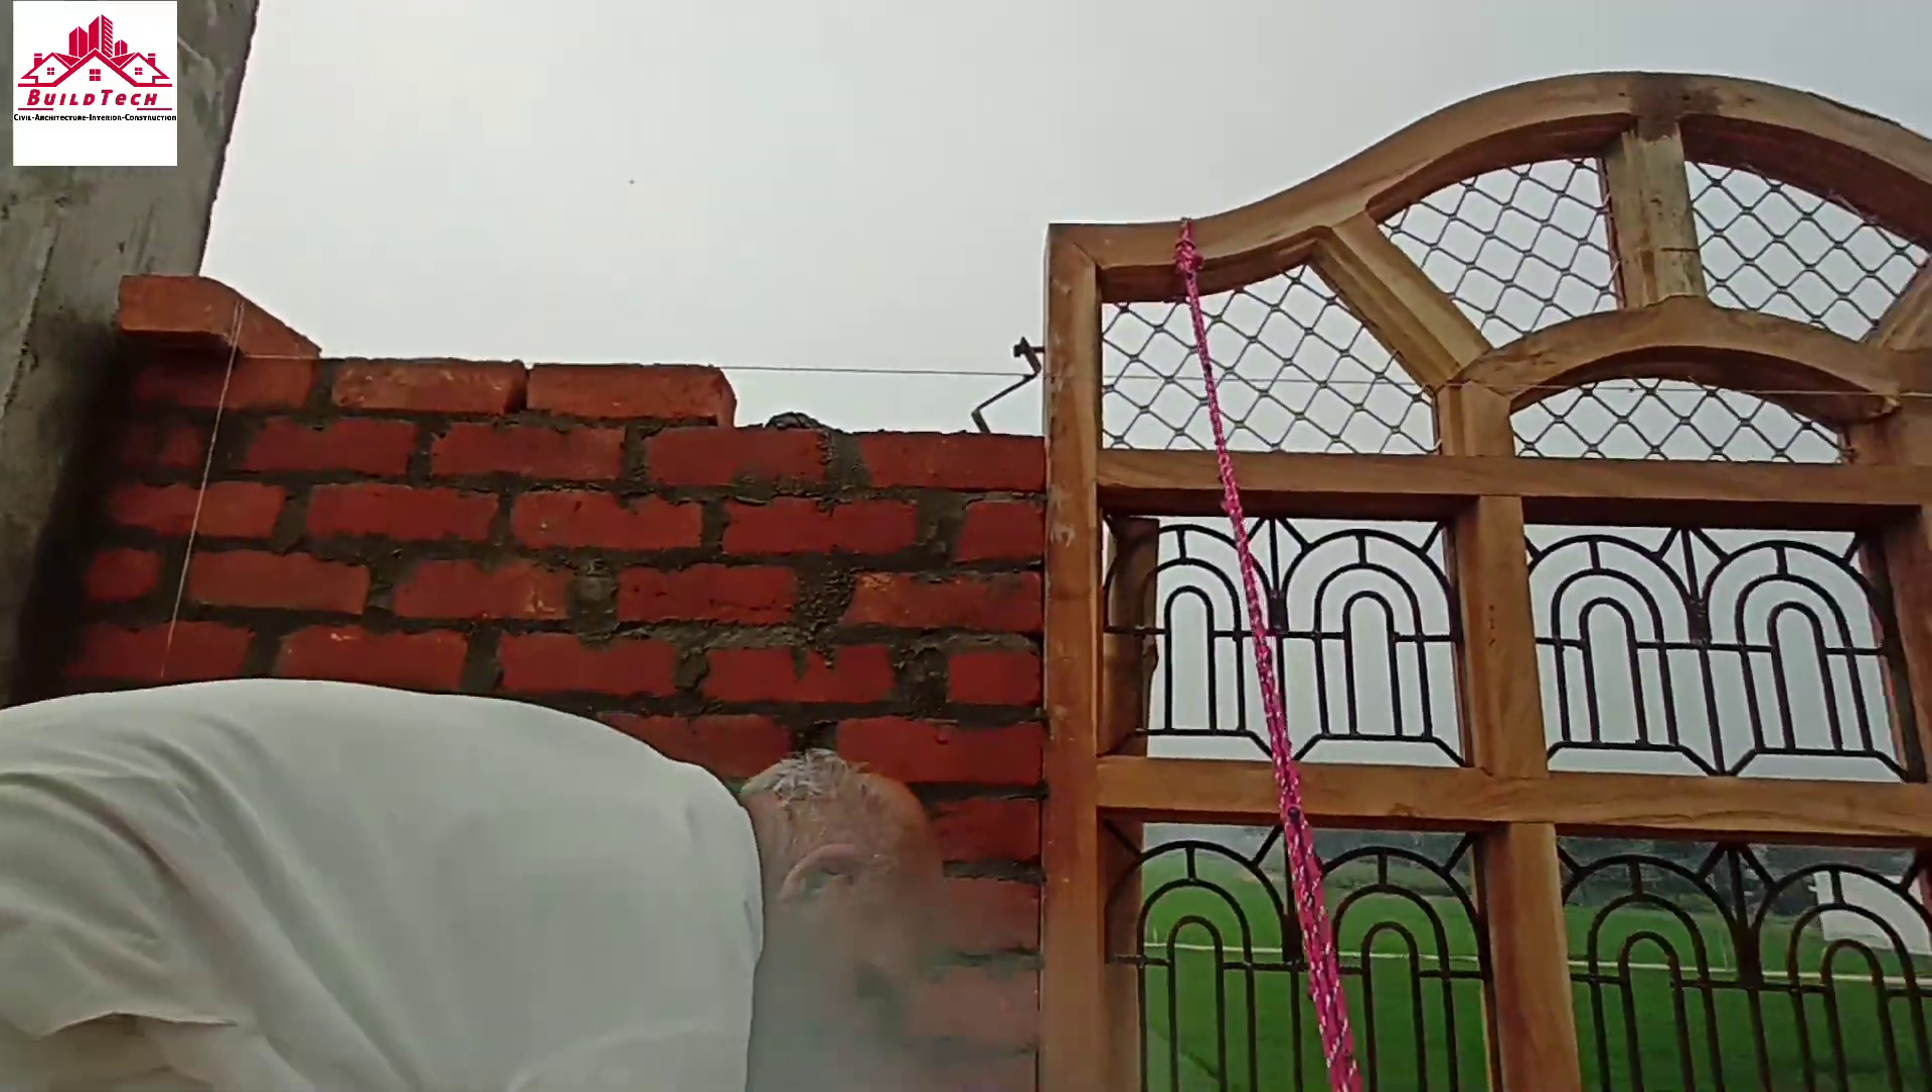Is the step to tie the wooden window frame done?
Yes.